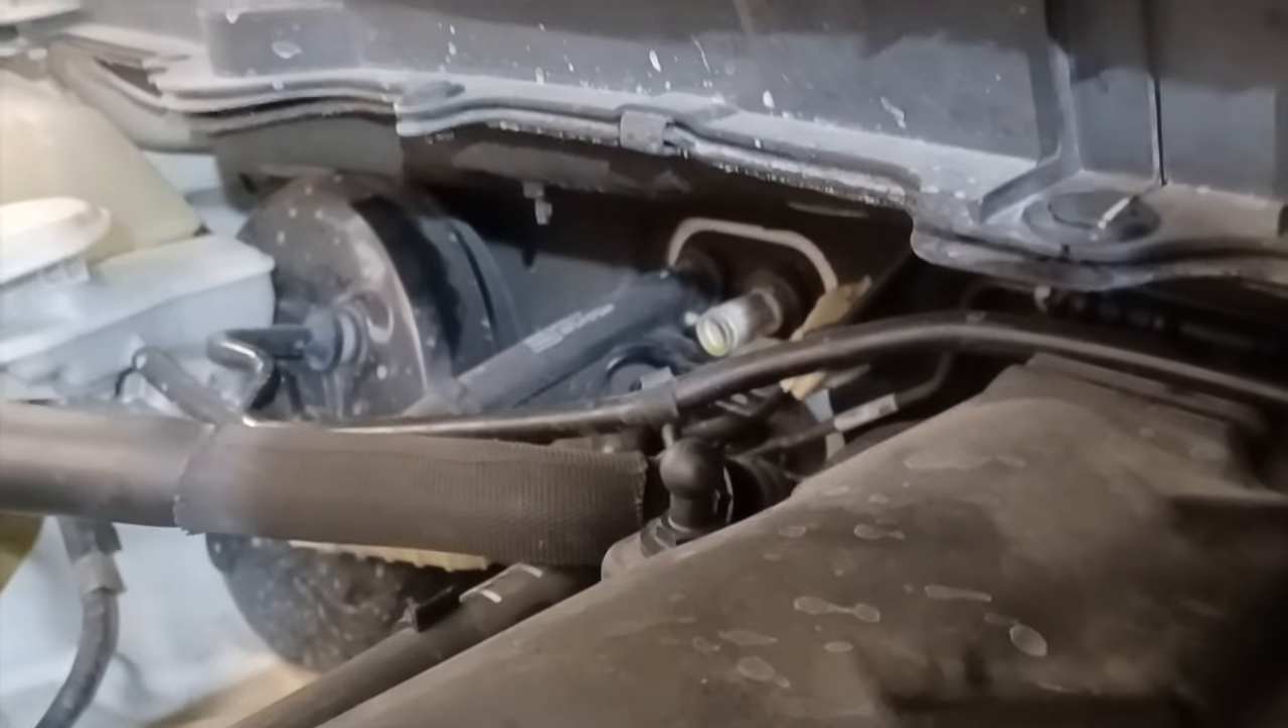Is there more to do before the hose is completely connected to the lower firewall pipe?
Yes.